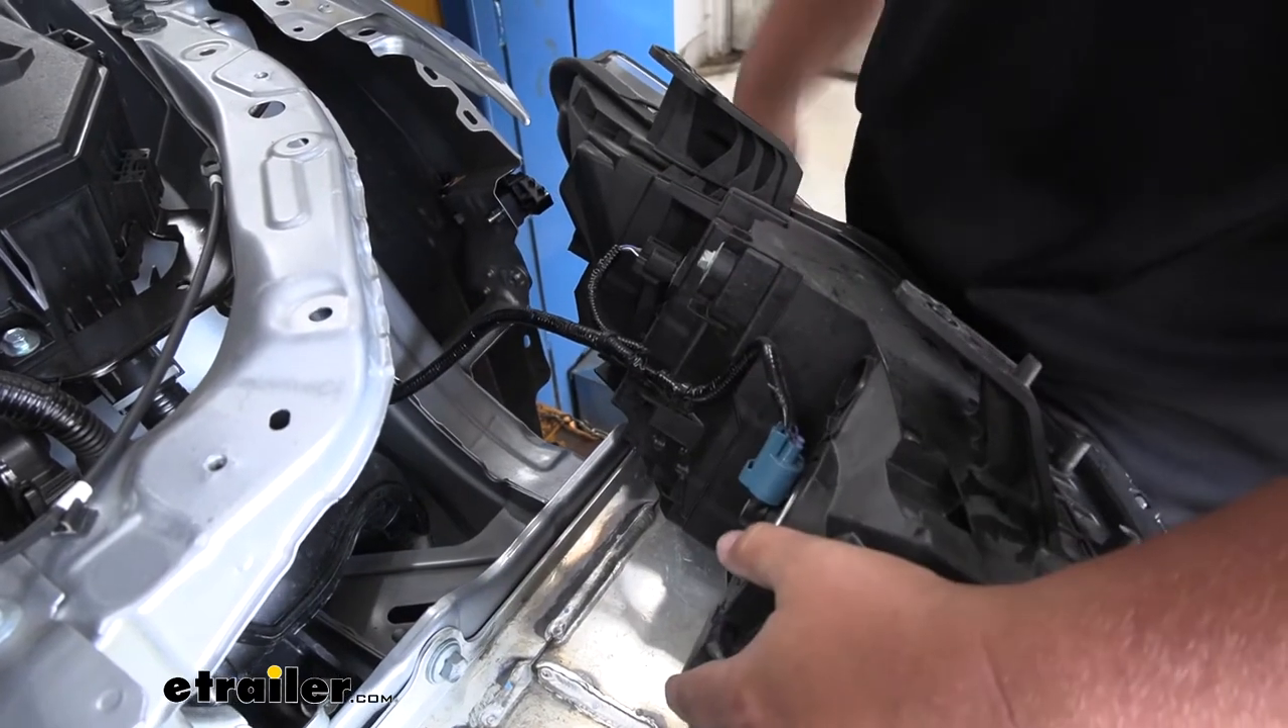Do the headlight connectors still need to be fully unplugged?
Yes.